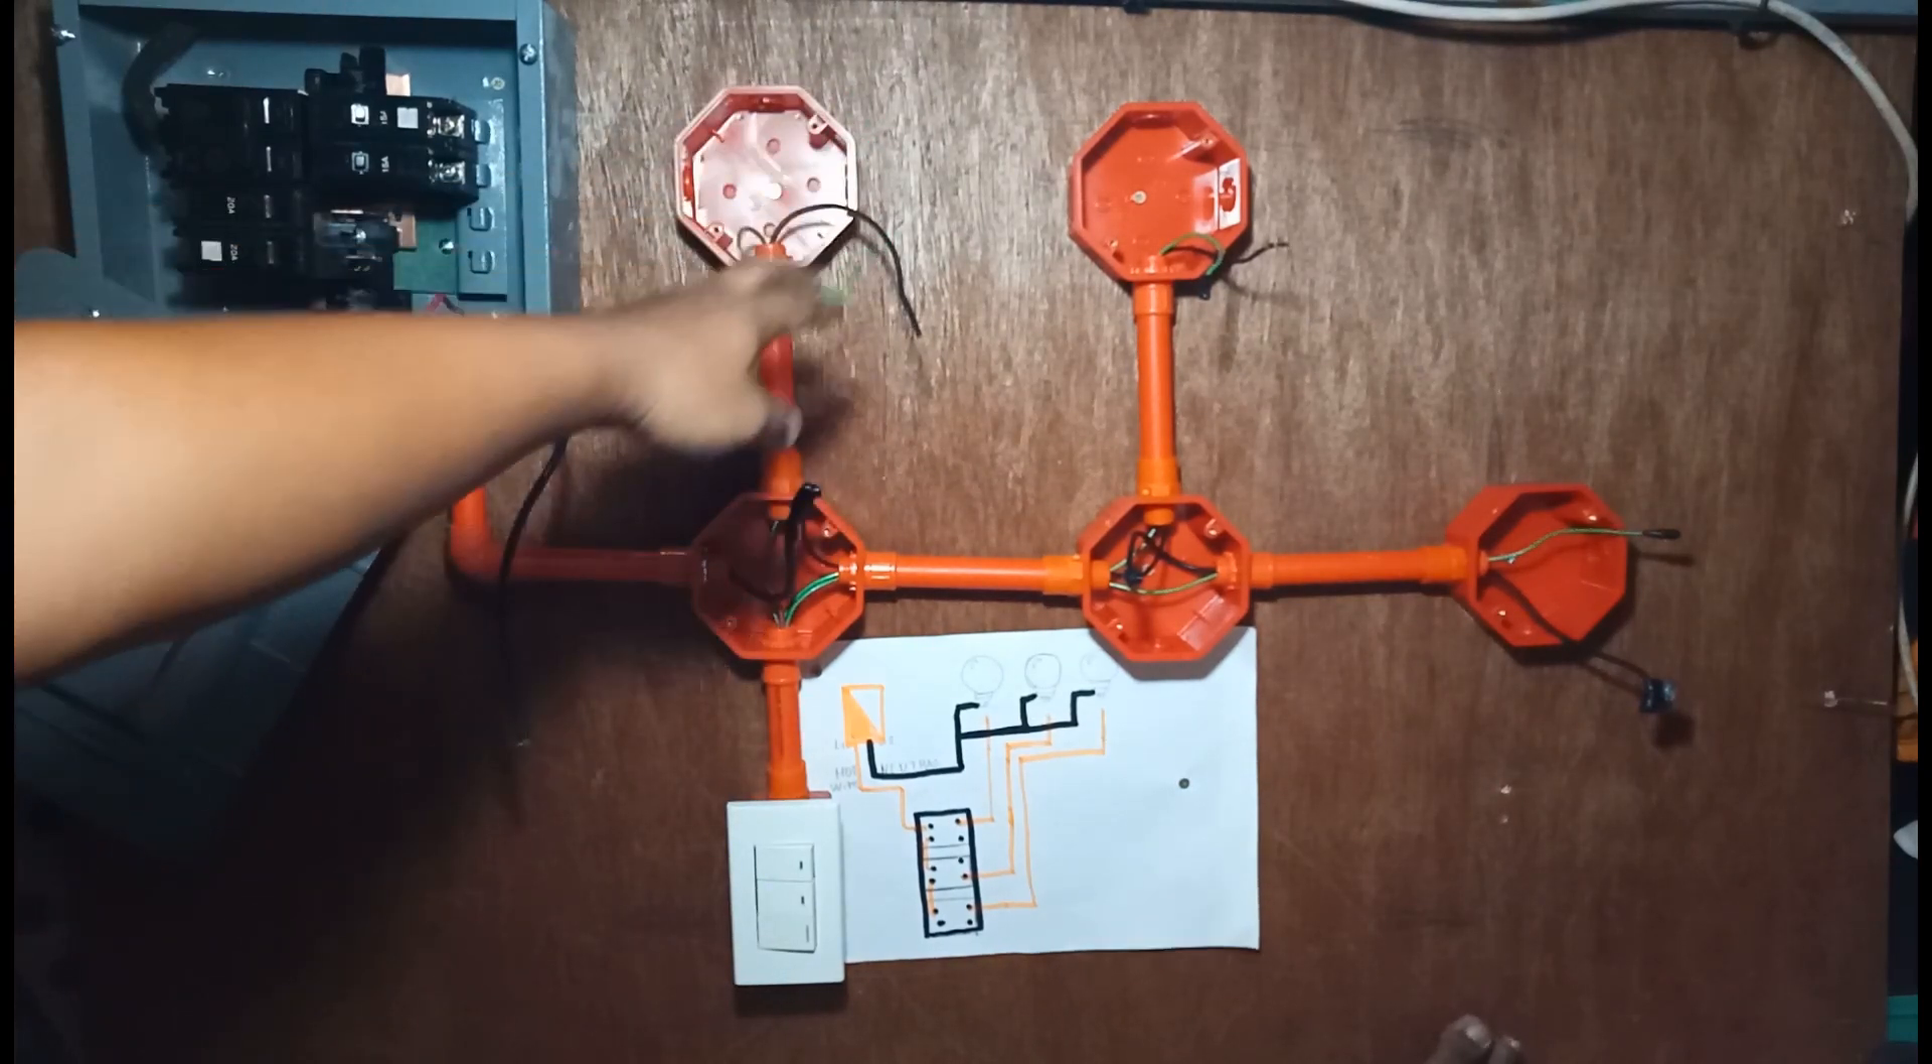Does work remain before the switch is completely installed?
No.